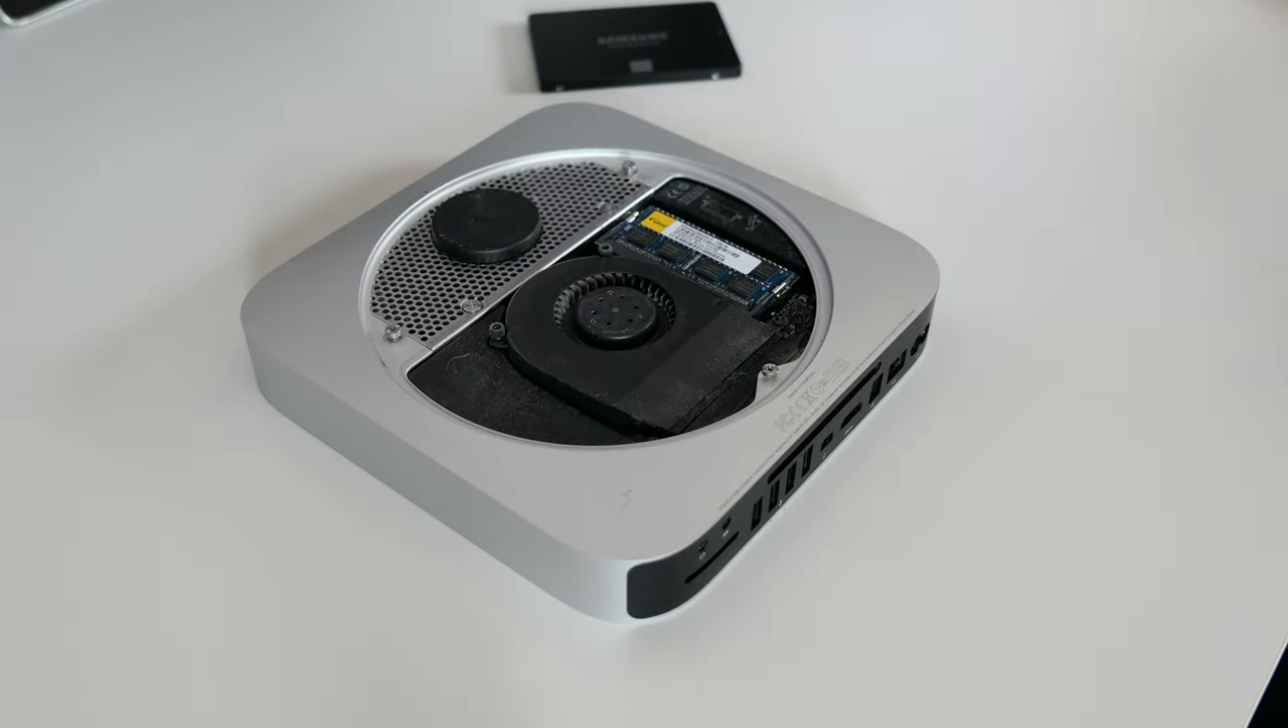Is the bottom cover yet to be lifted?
No.